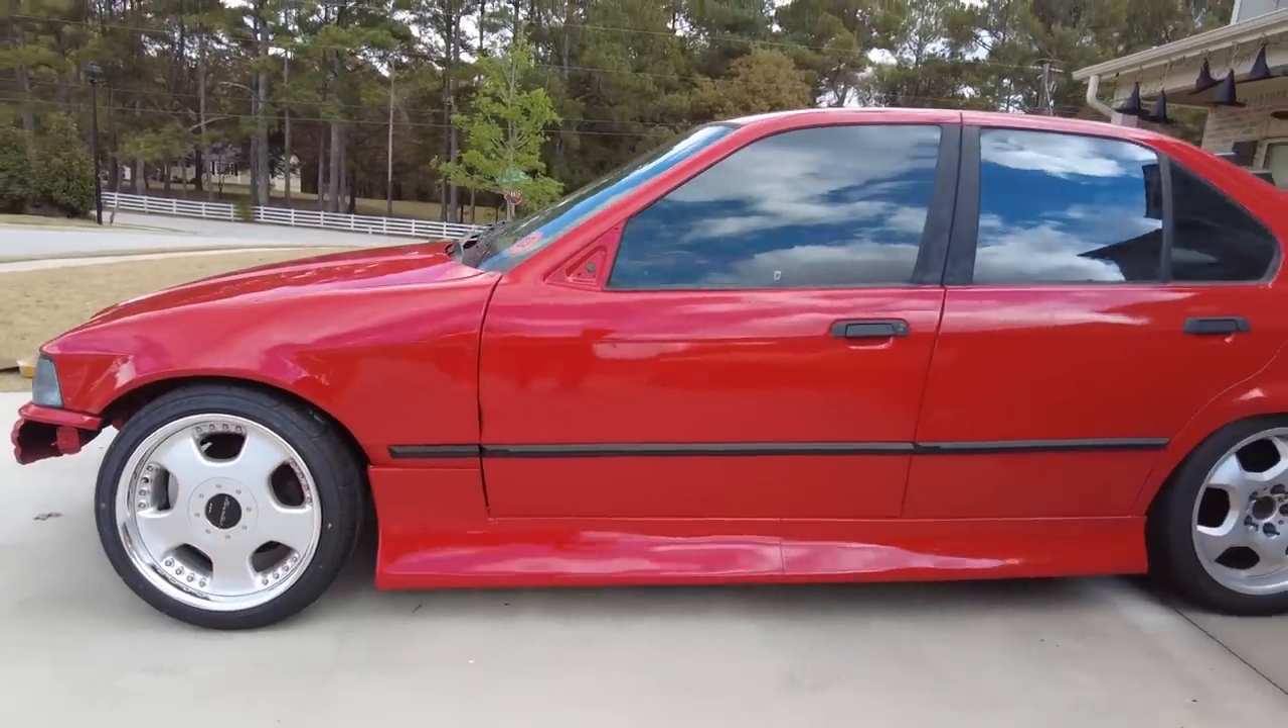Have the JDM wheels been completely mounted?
Yes.